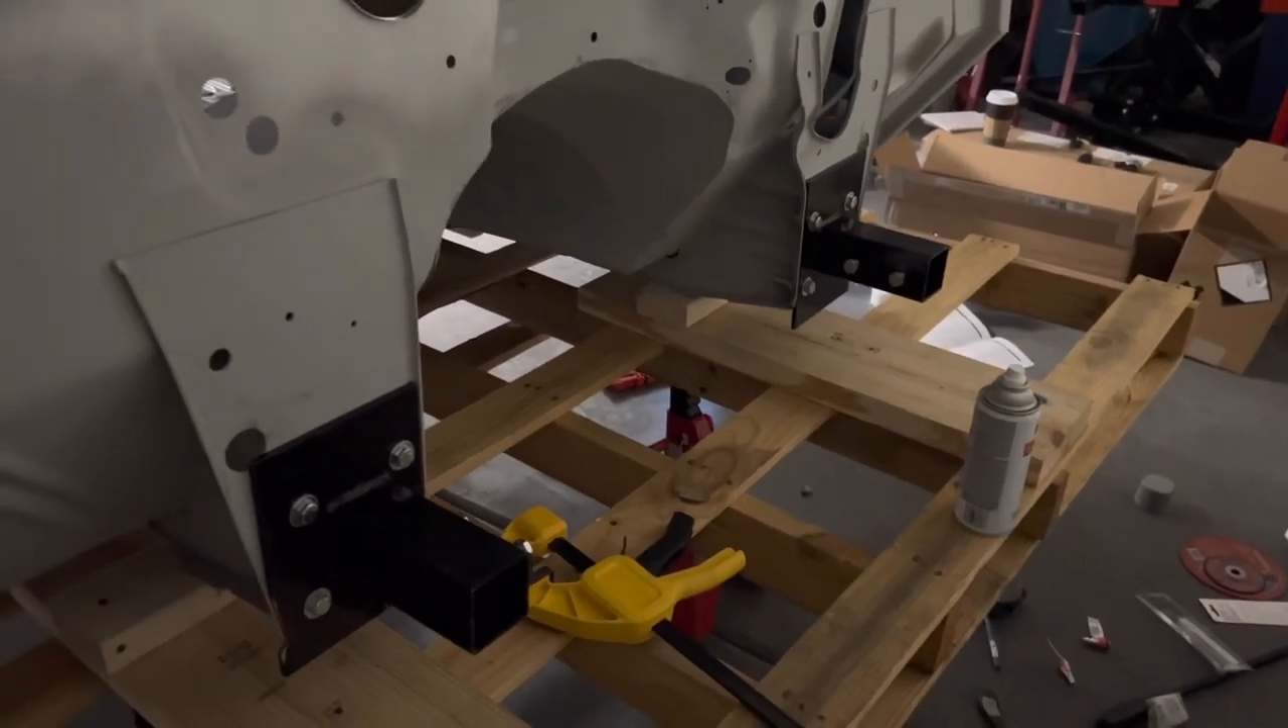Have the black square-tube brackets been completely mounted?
Yes.